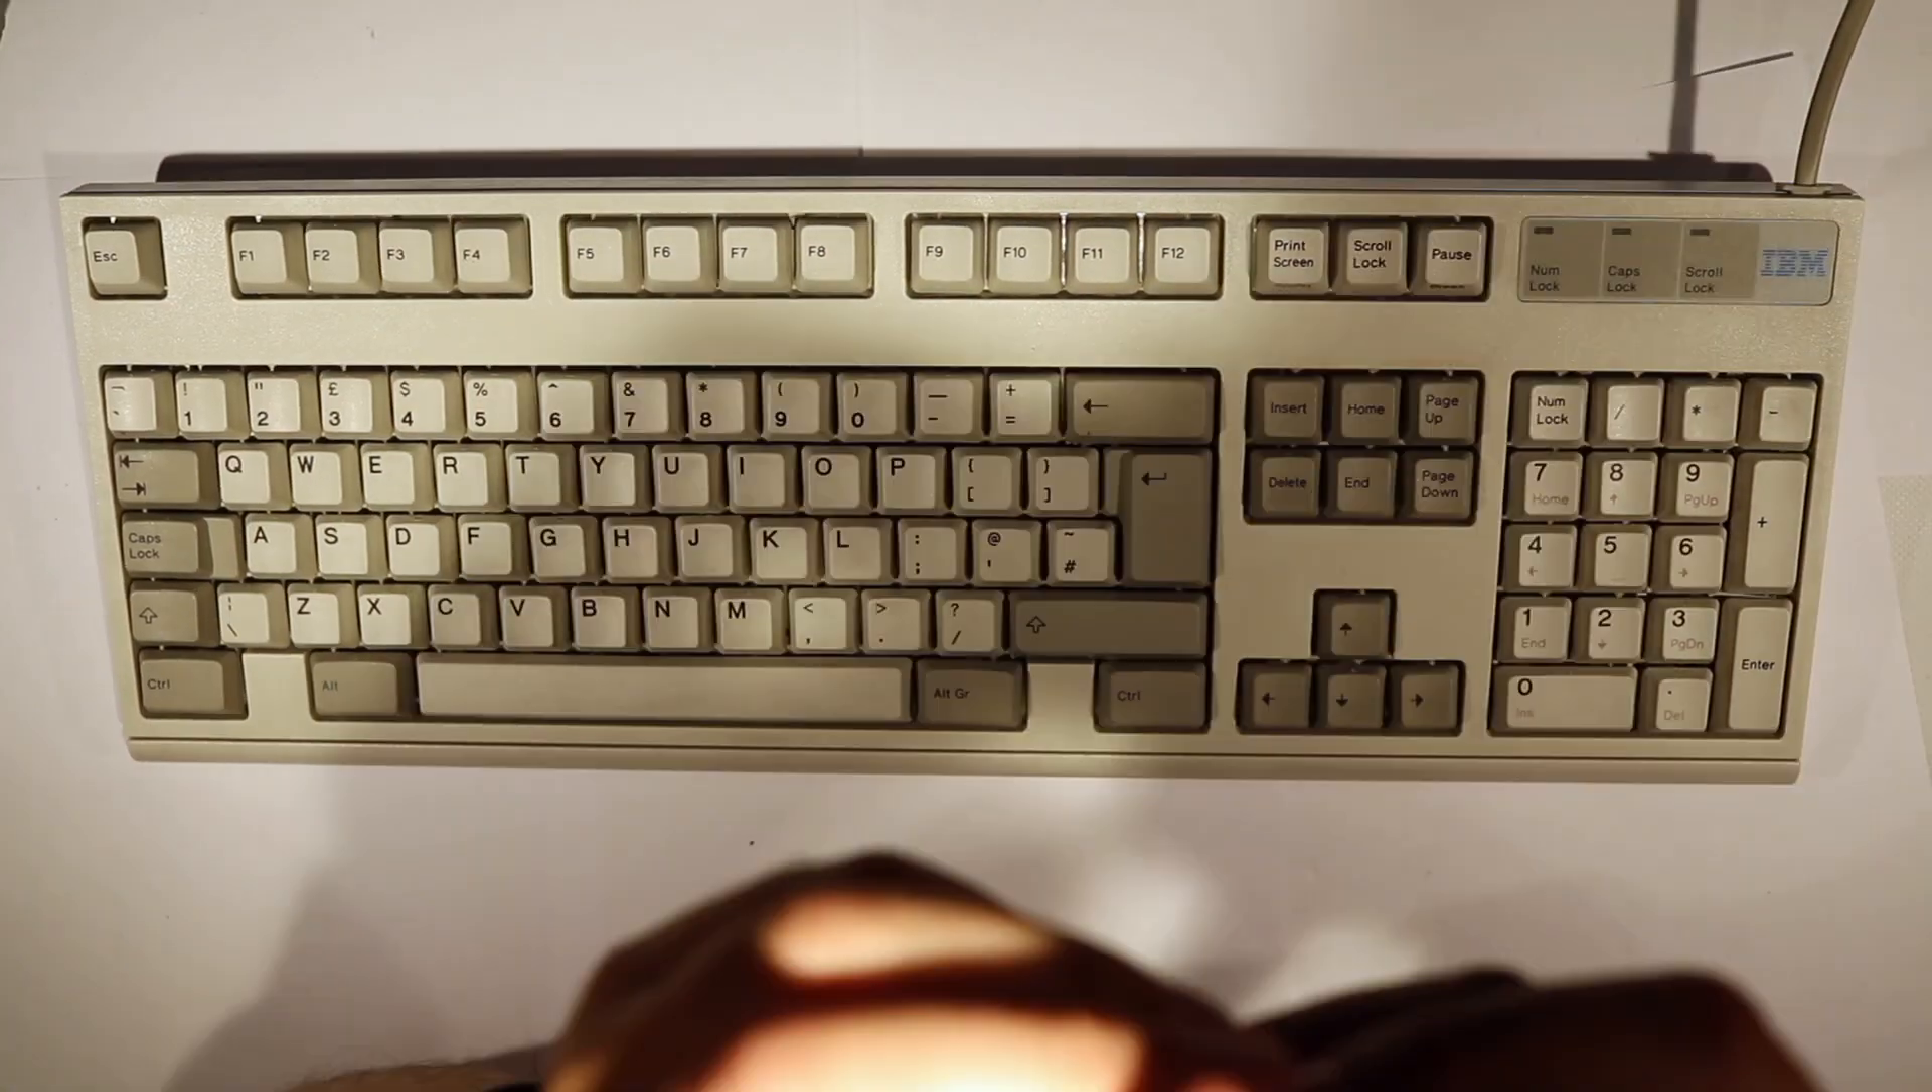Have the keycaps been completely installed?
Yes.